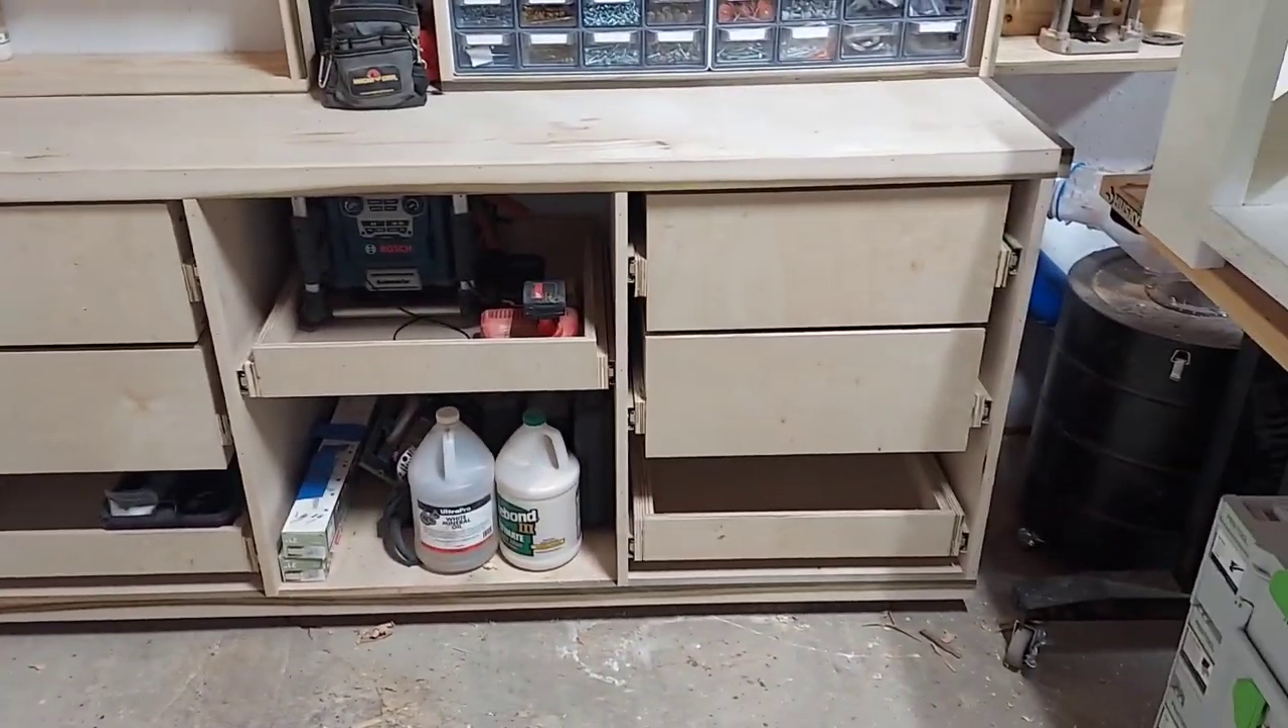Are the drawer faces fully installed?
No.